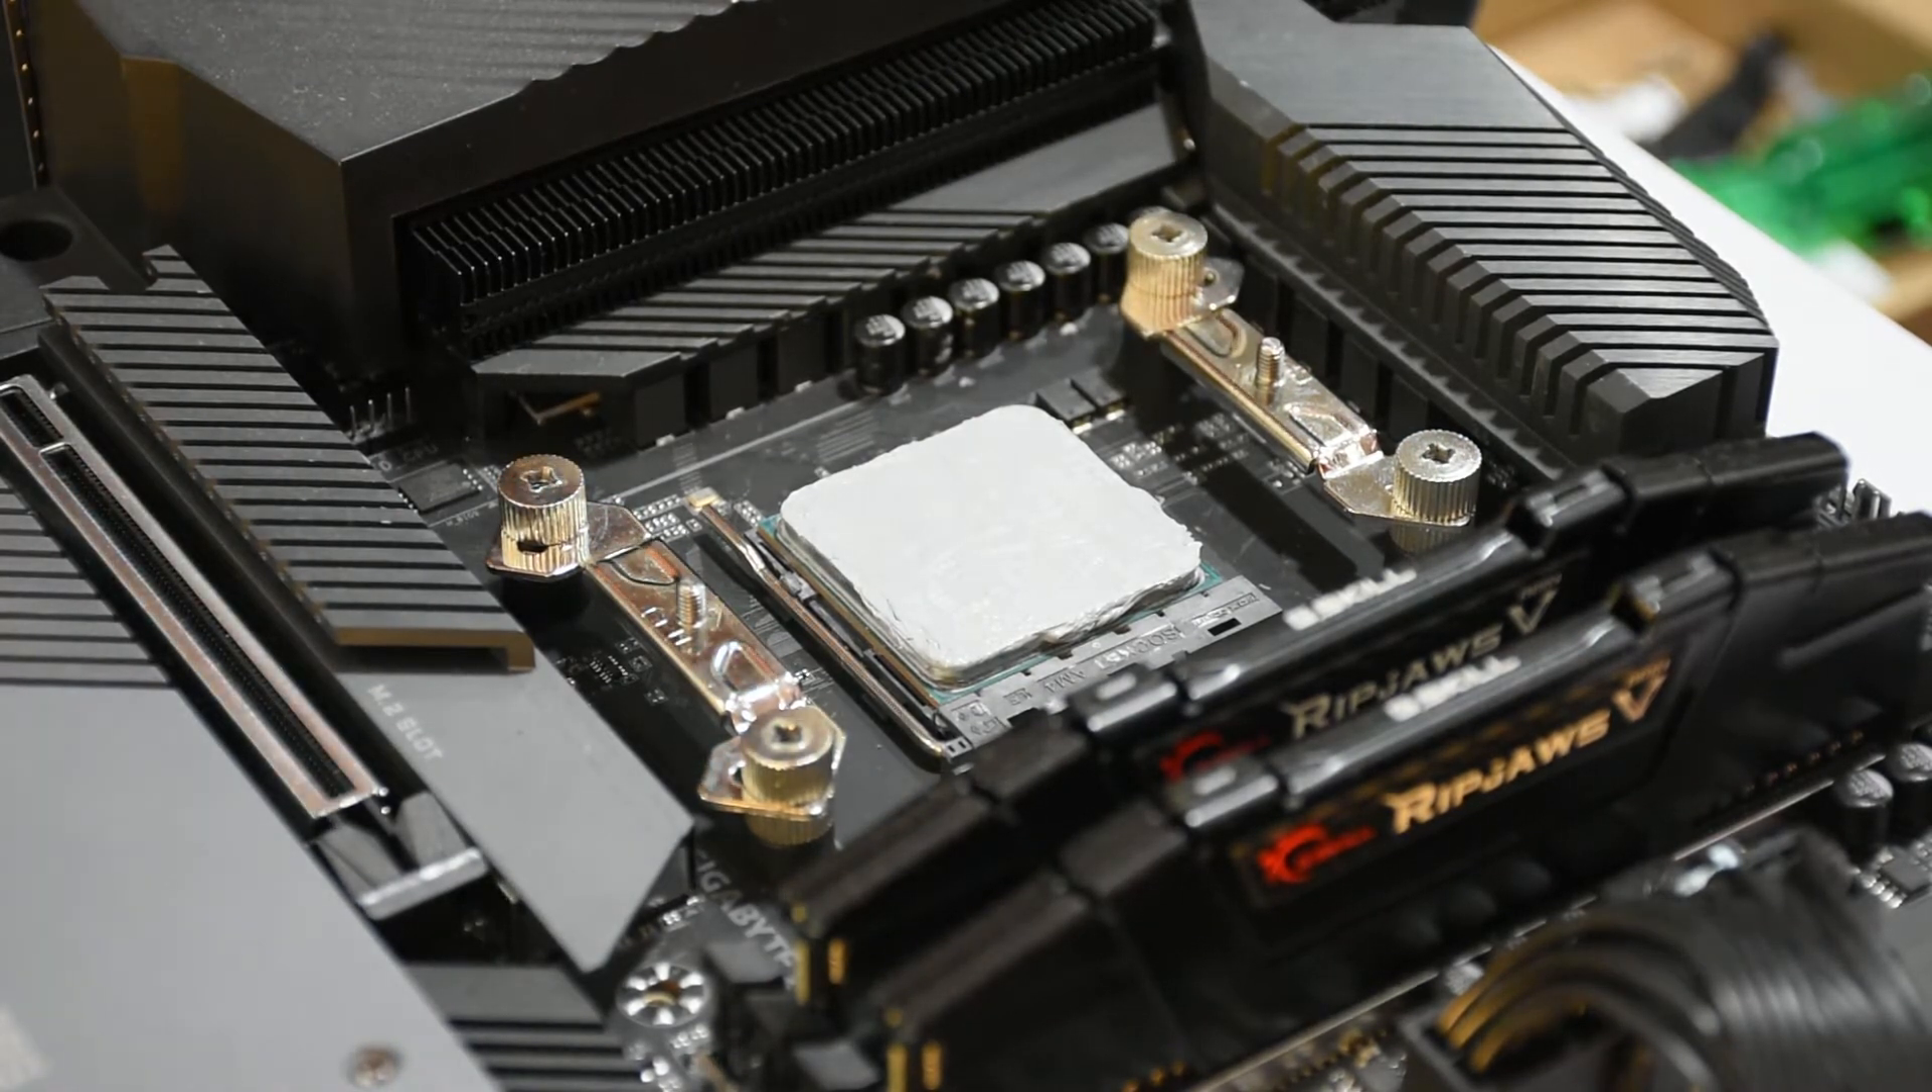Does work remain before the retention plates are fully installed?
No.